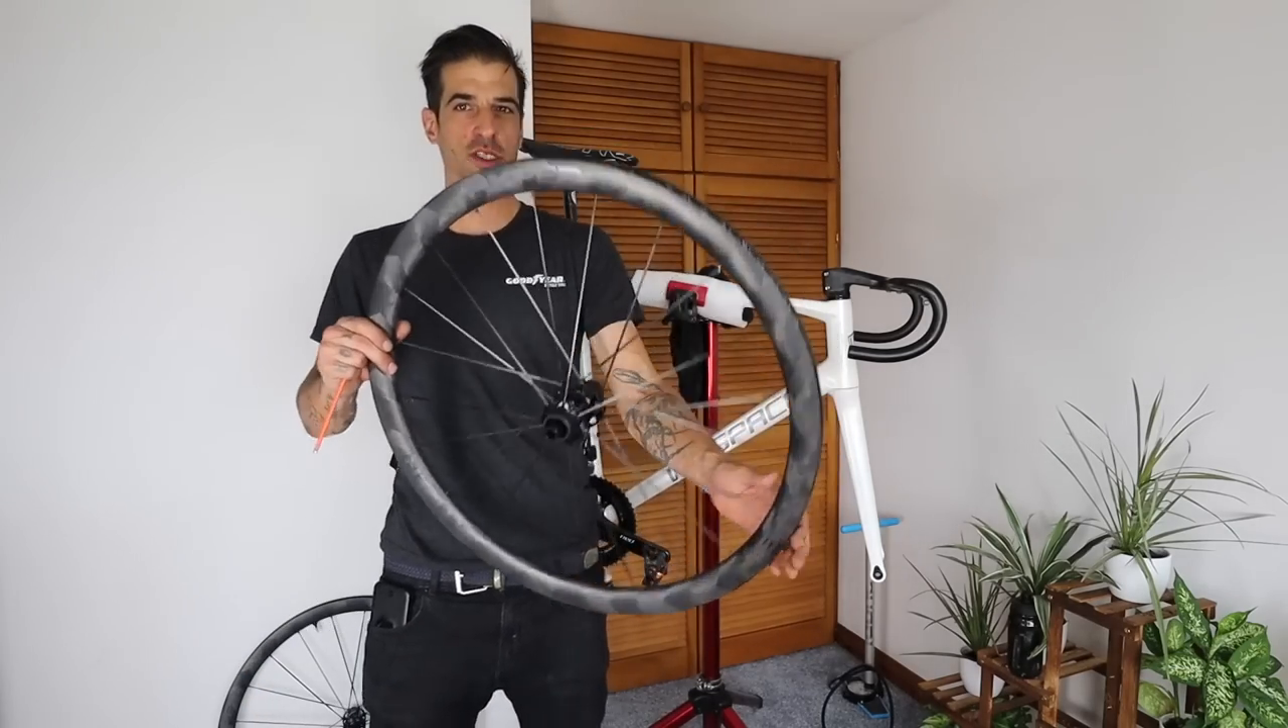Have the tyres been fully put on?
No.